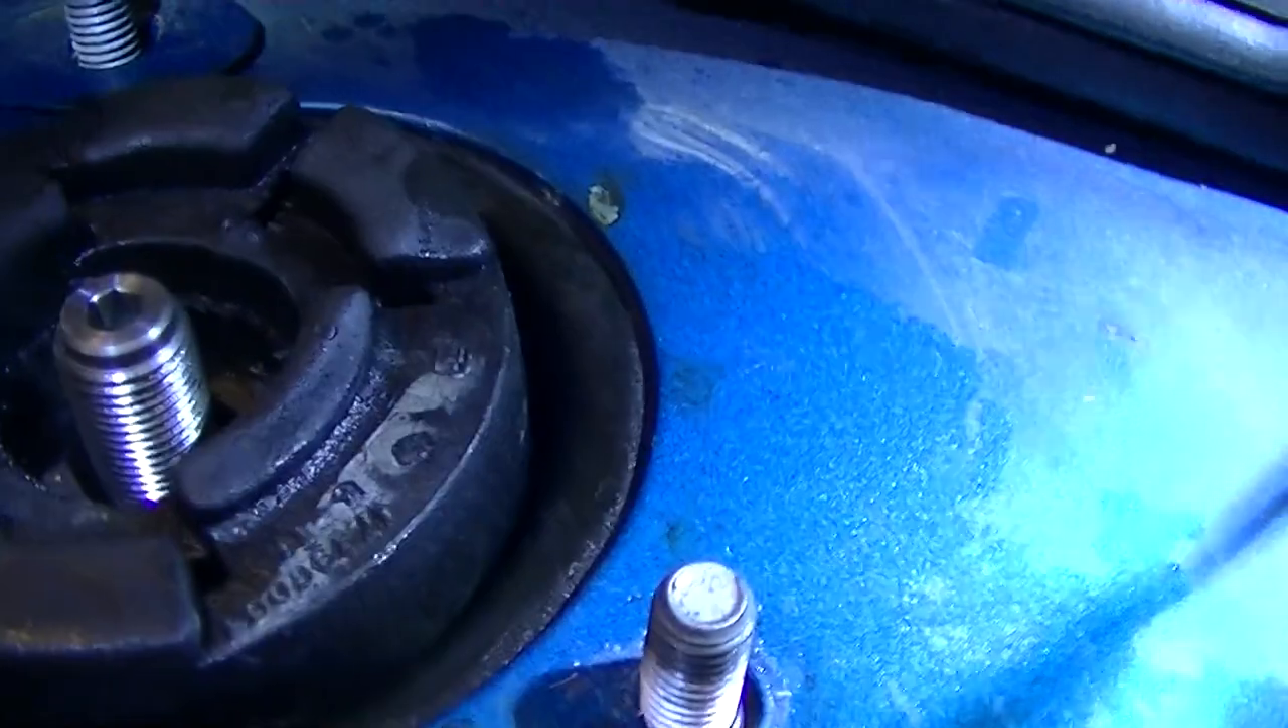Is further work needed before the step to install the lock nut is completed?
Yes.